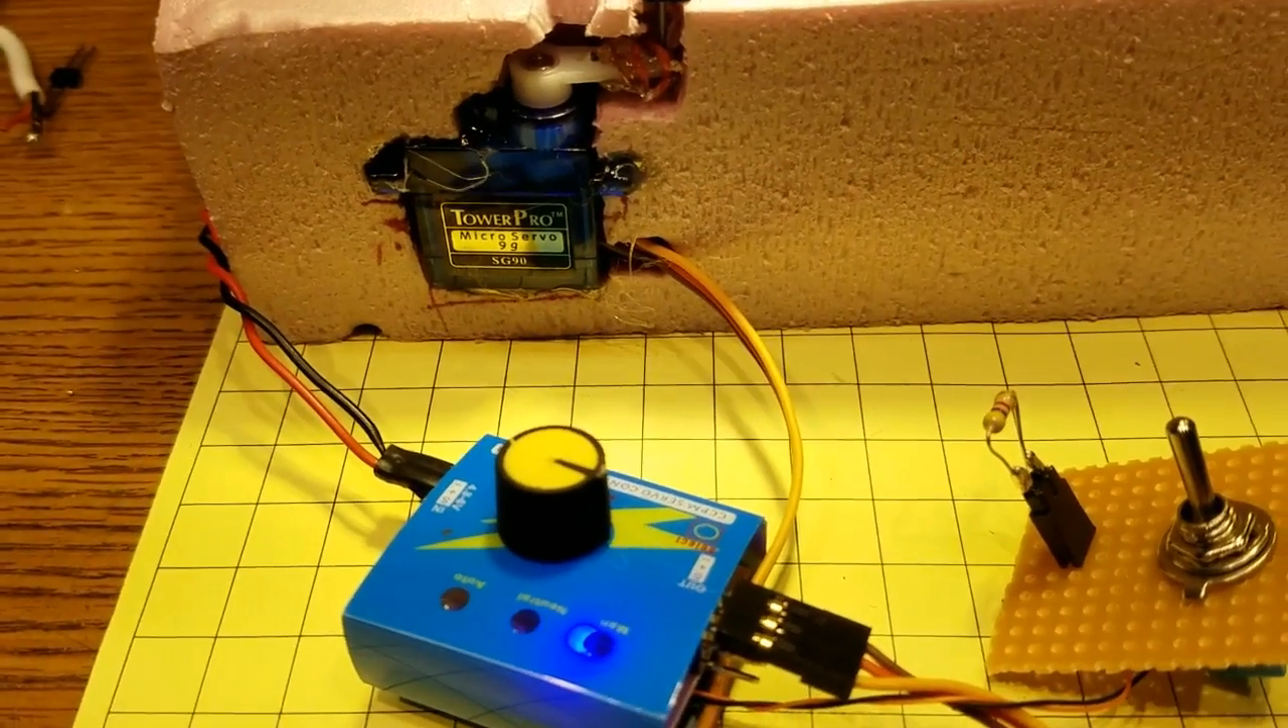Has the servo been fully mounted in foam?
Yes.